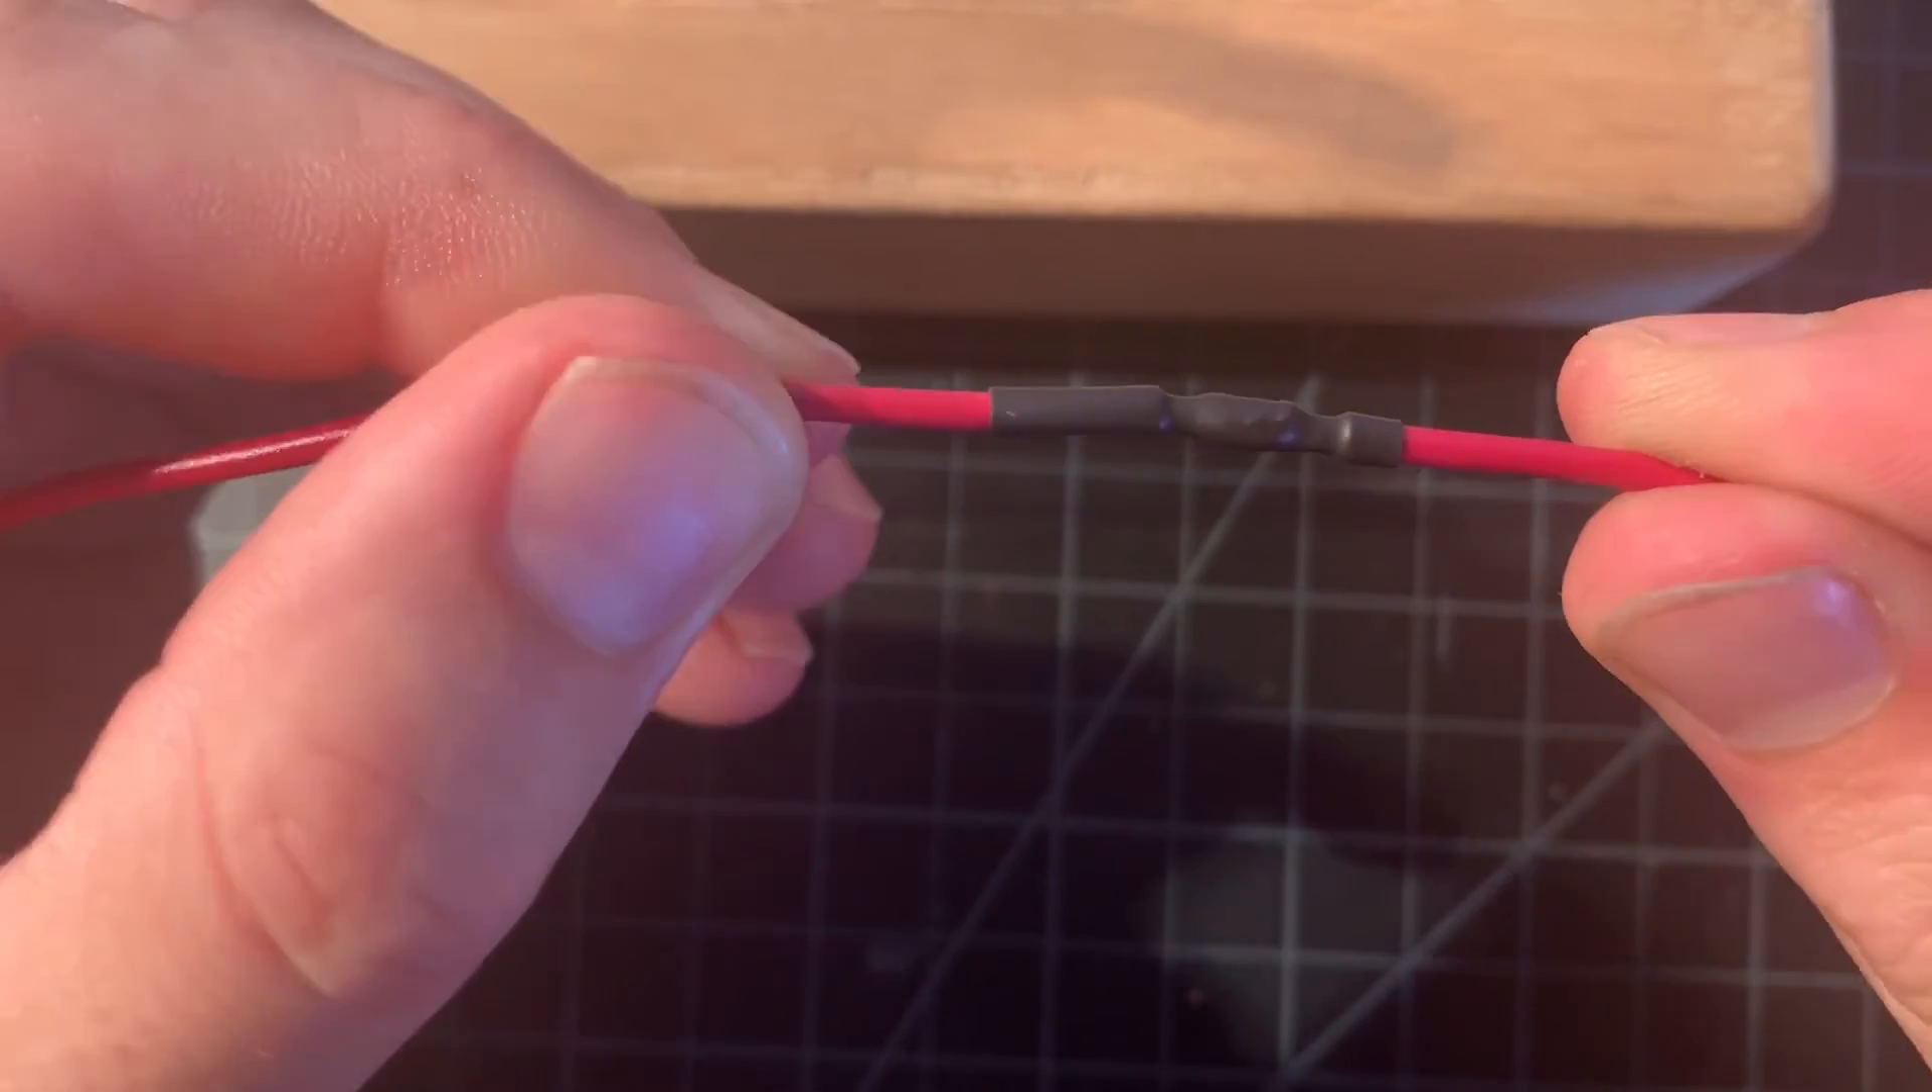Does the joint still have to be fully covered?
No.